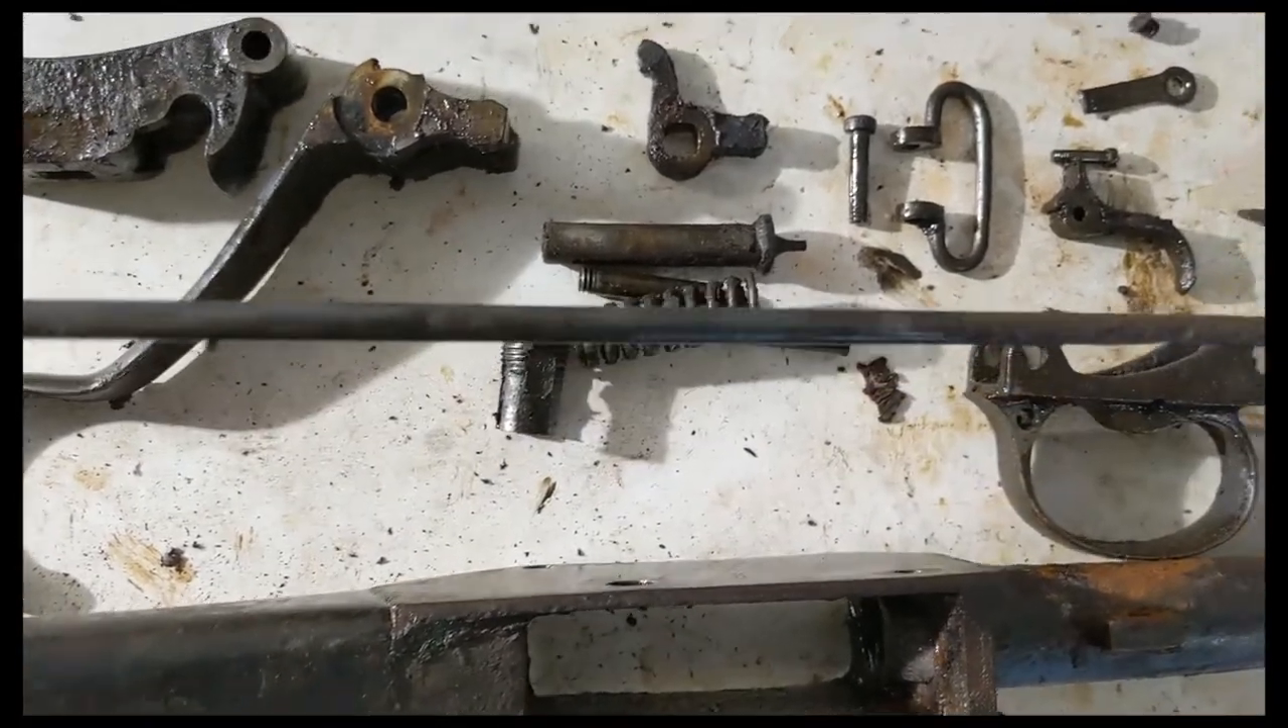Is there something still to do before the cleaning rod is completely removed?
No.